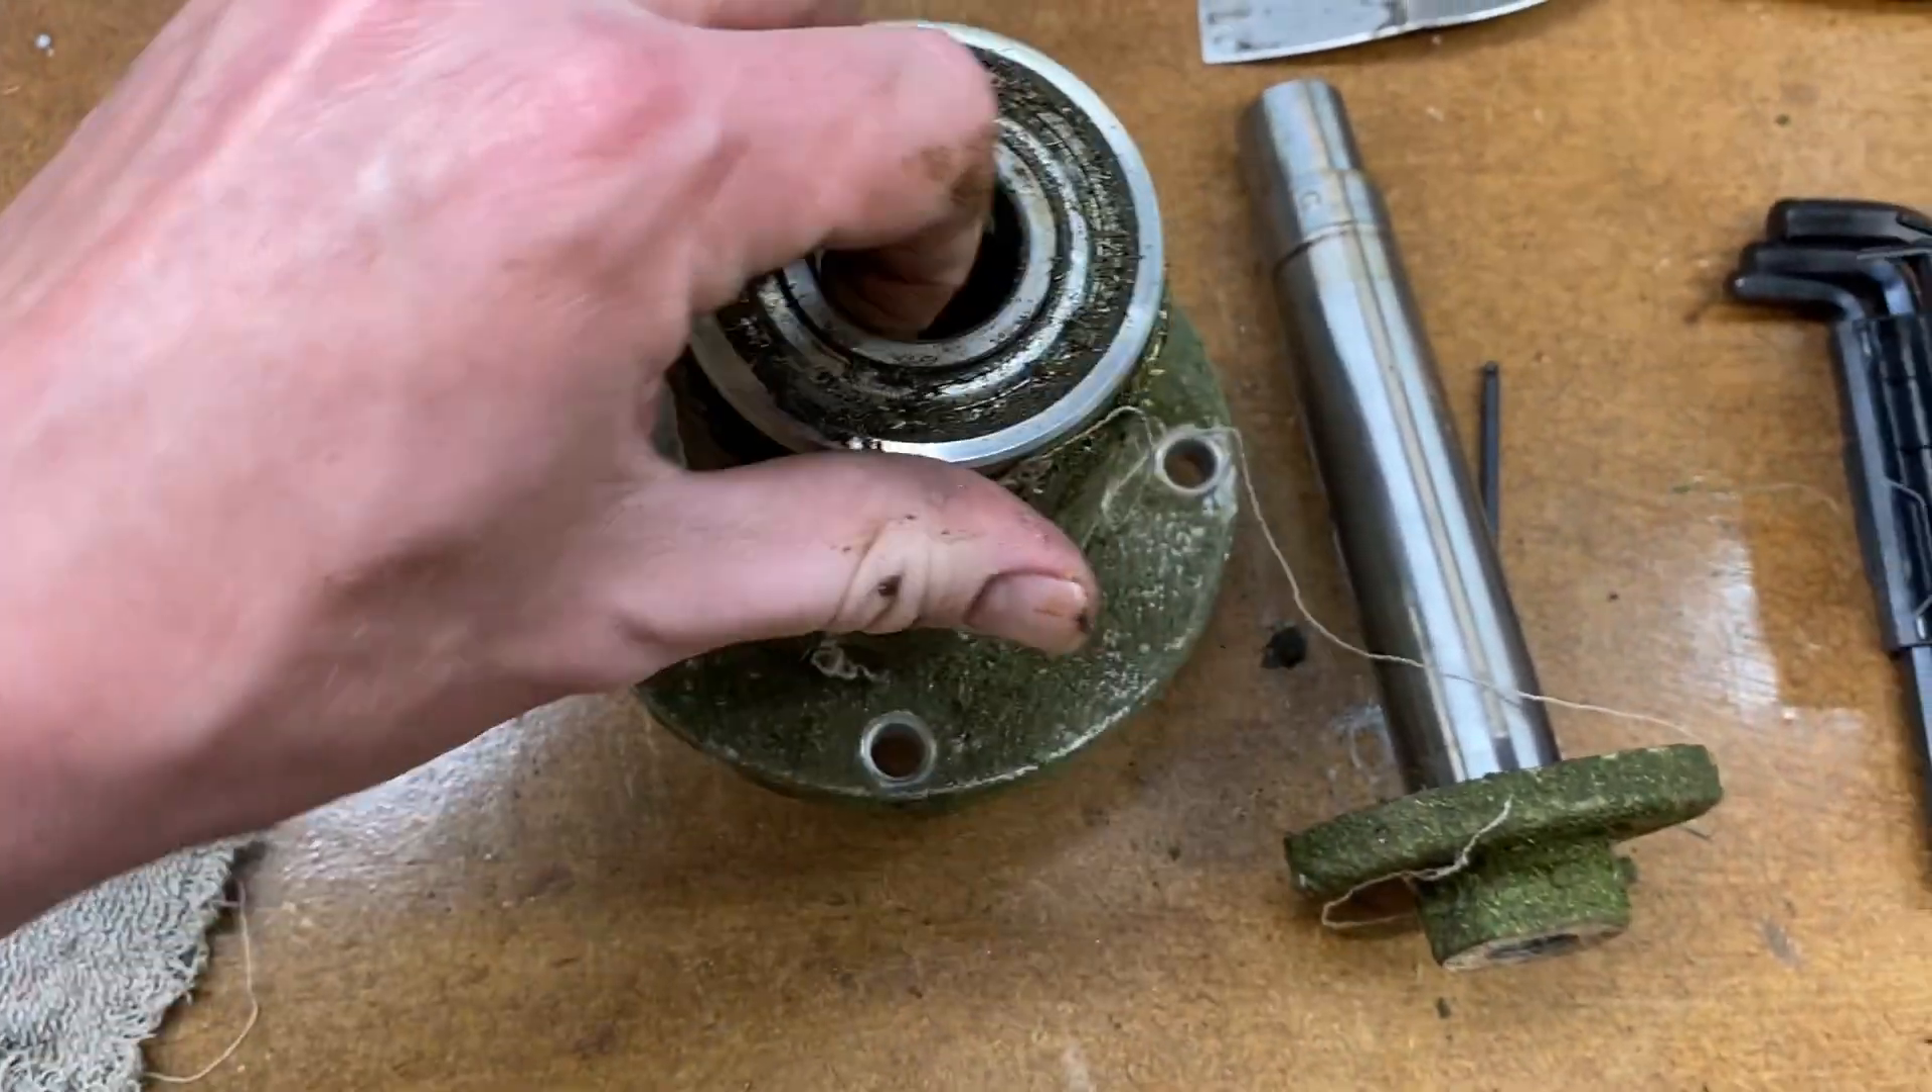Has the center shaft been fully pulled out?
Yes.